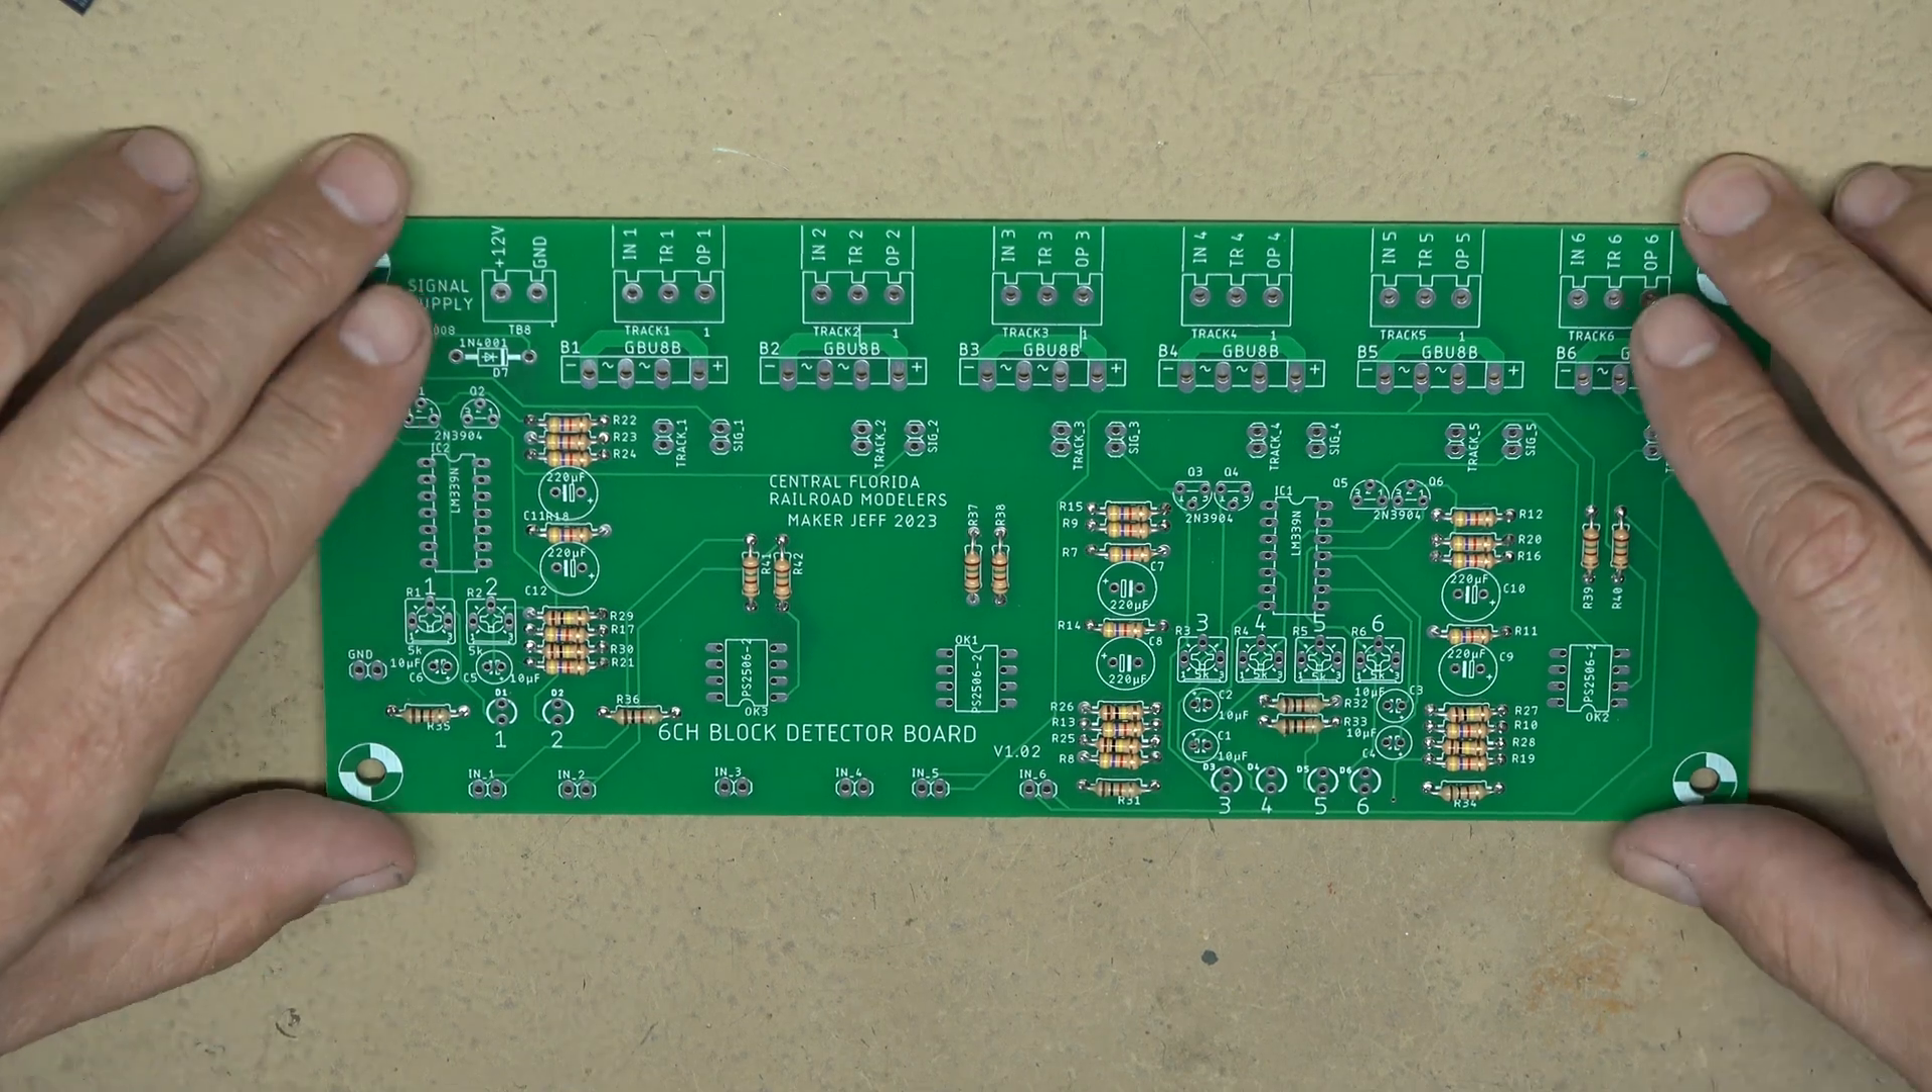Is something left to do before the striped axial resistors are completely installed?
No.